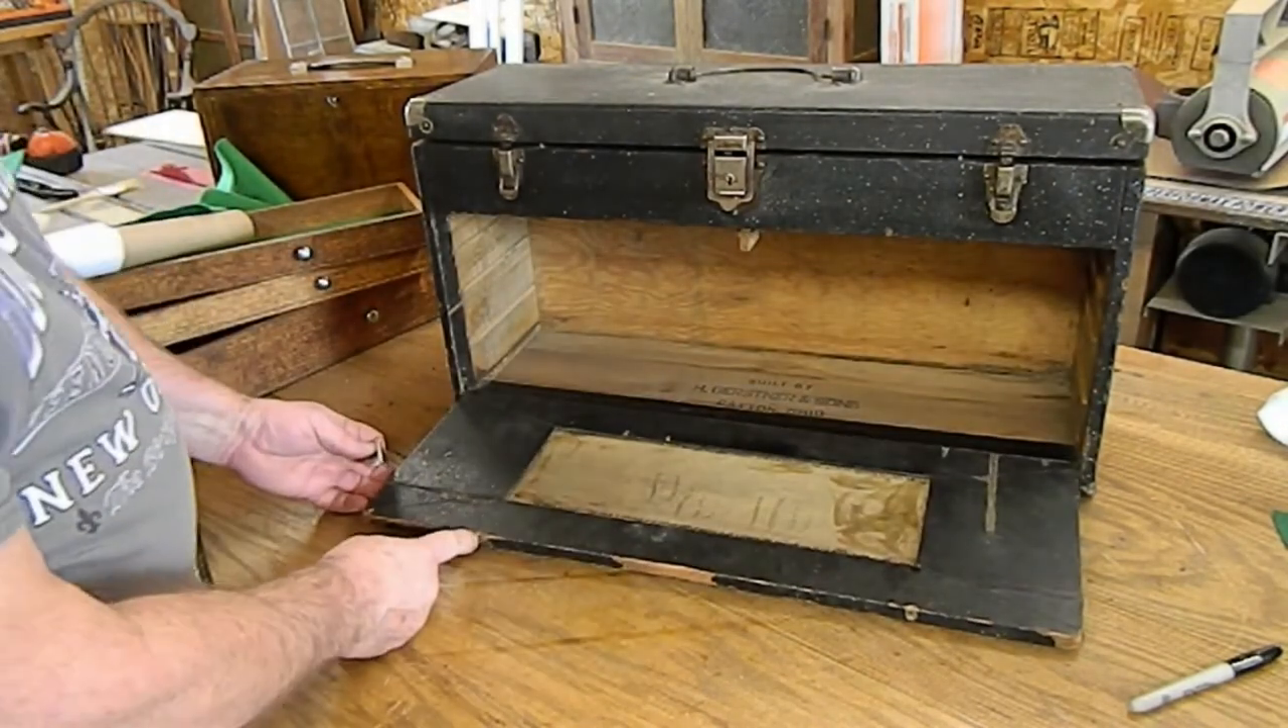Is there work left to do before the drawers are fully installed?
Yes.